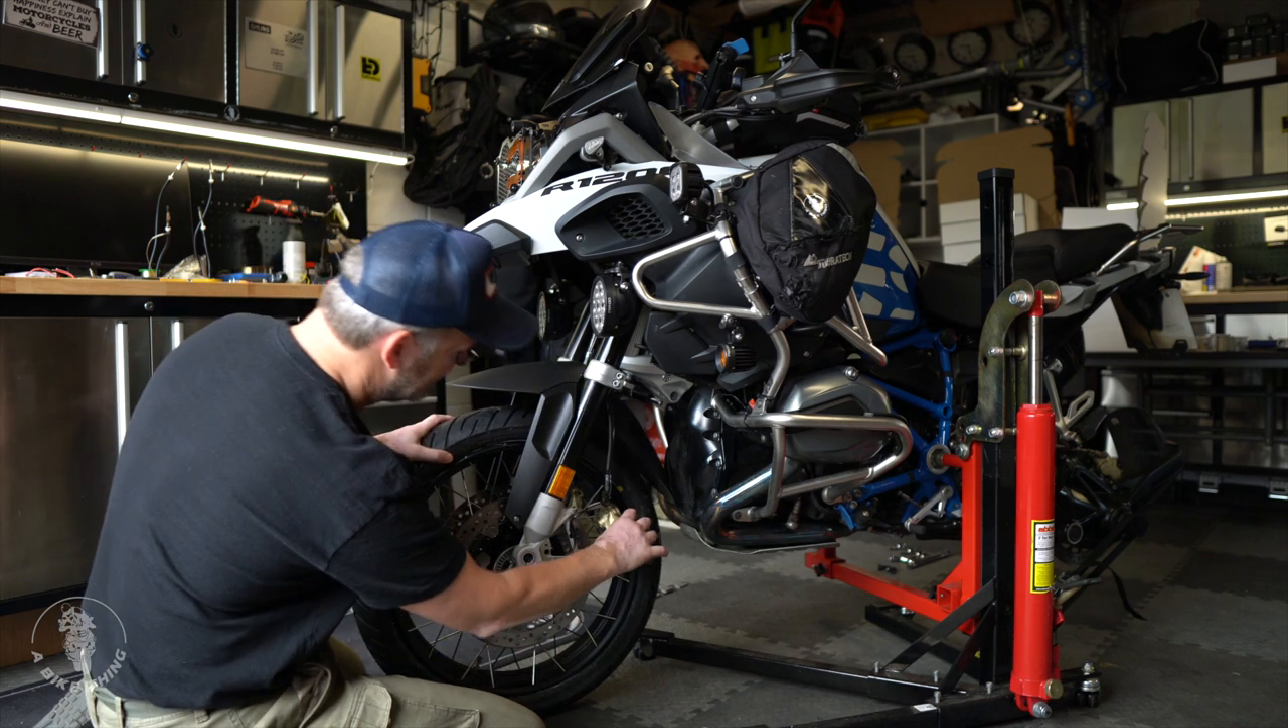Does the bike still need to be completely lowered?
Yes.